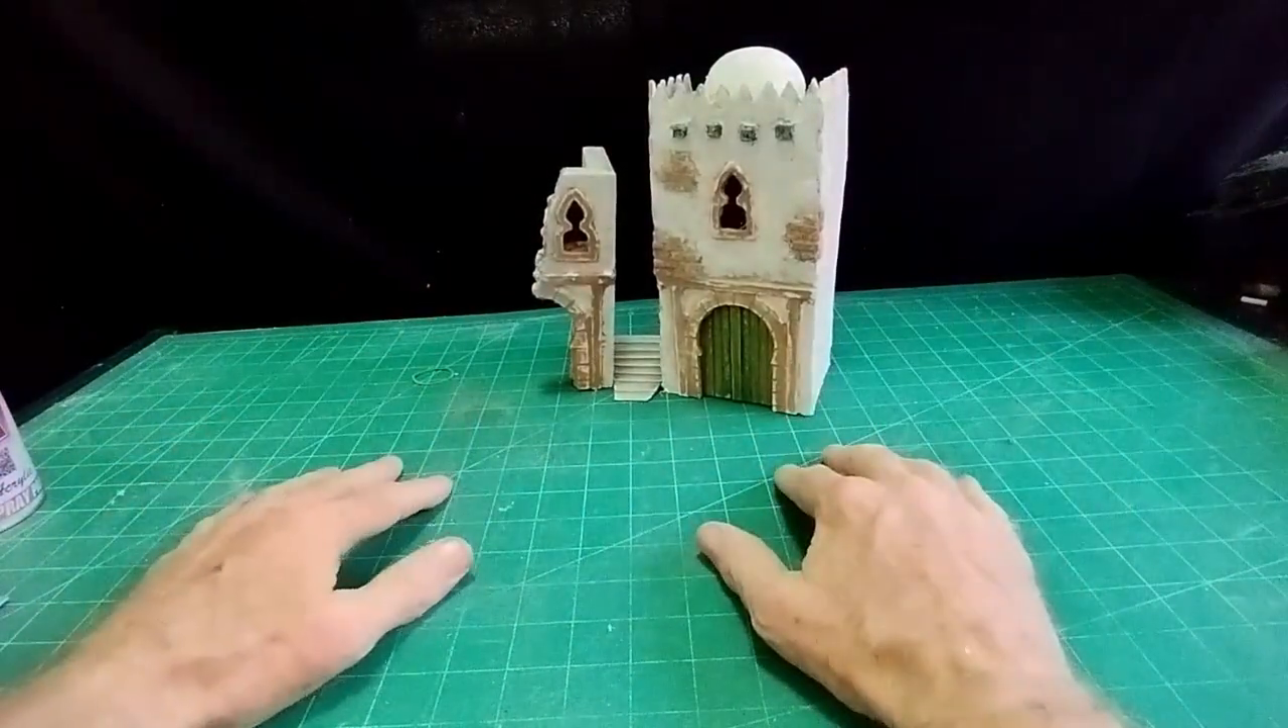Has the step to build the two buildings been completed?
Yes.